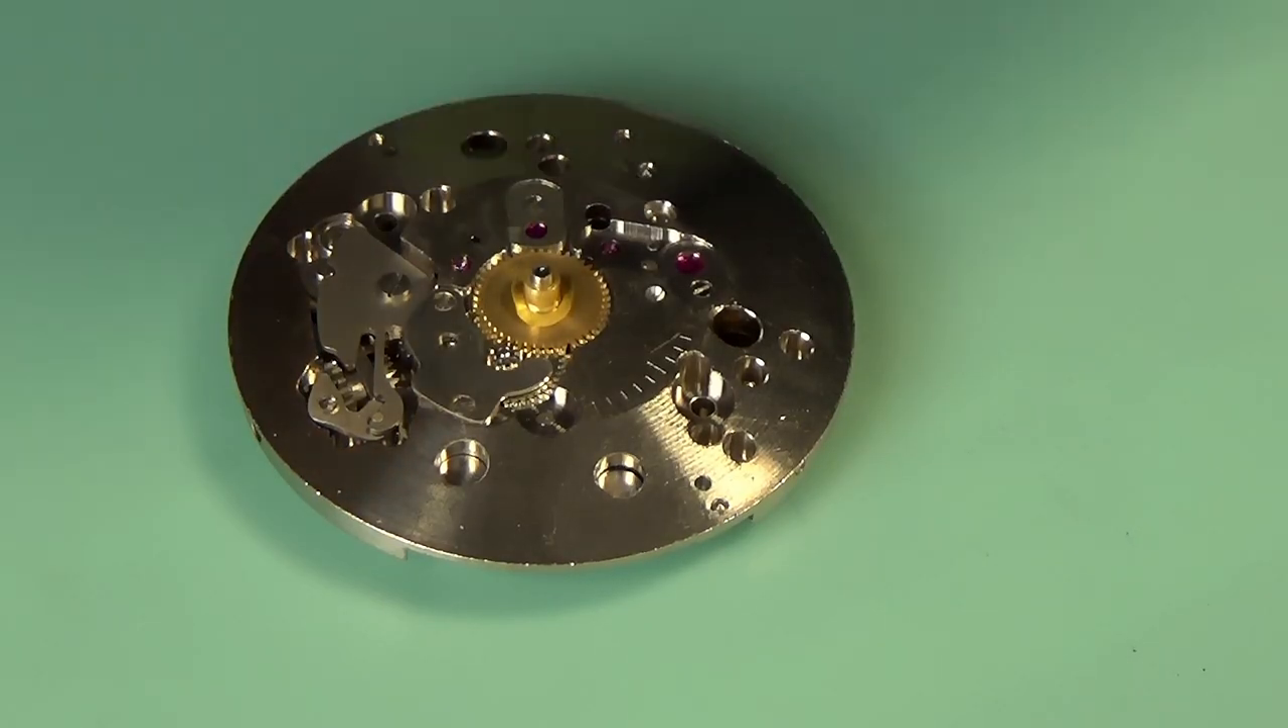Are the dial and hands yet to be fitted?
Yes.